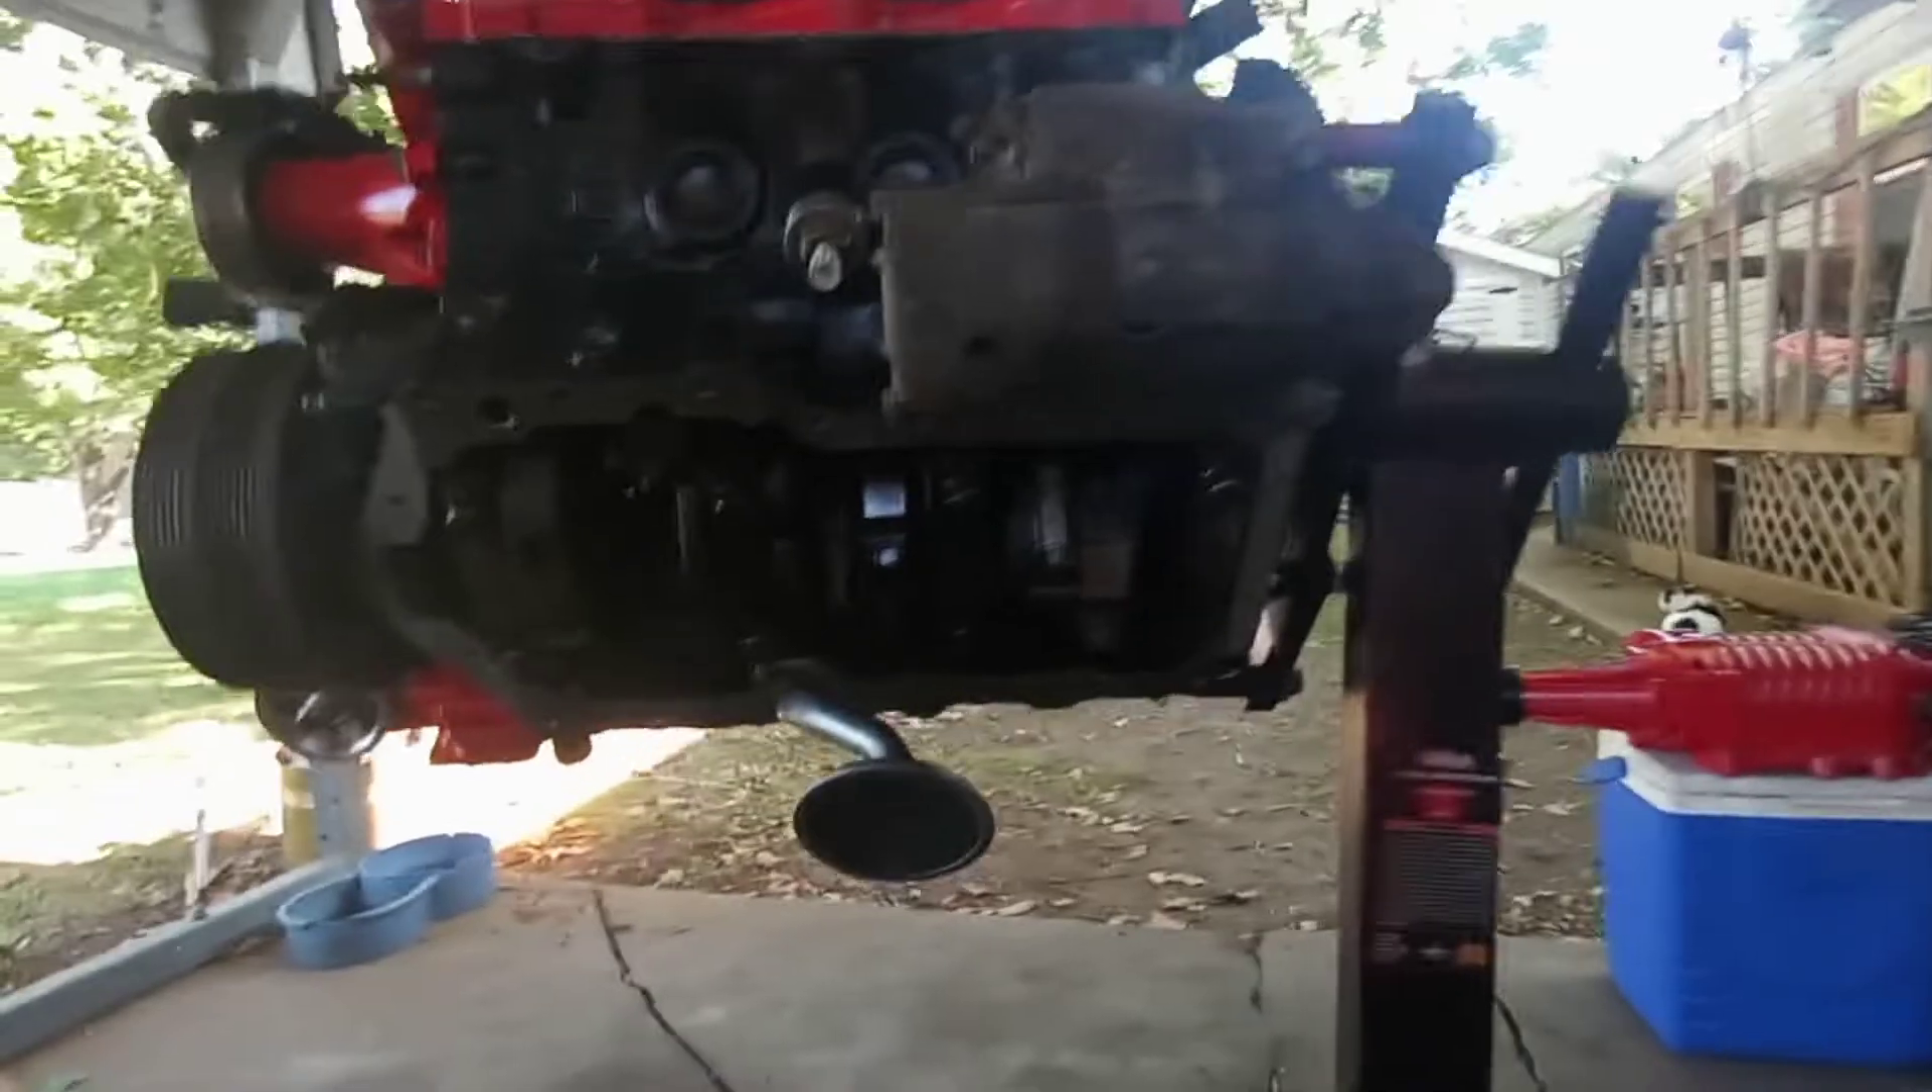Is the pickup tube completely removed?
No.